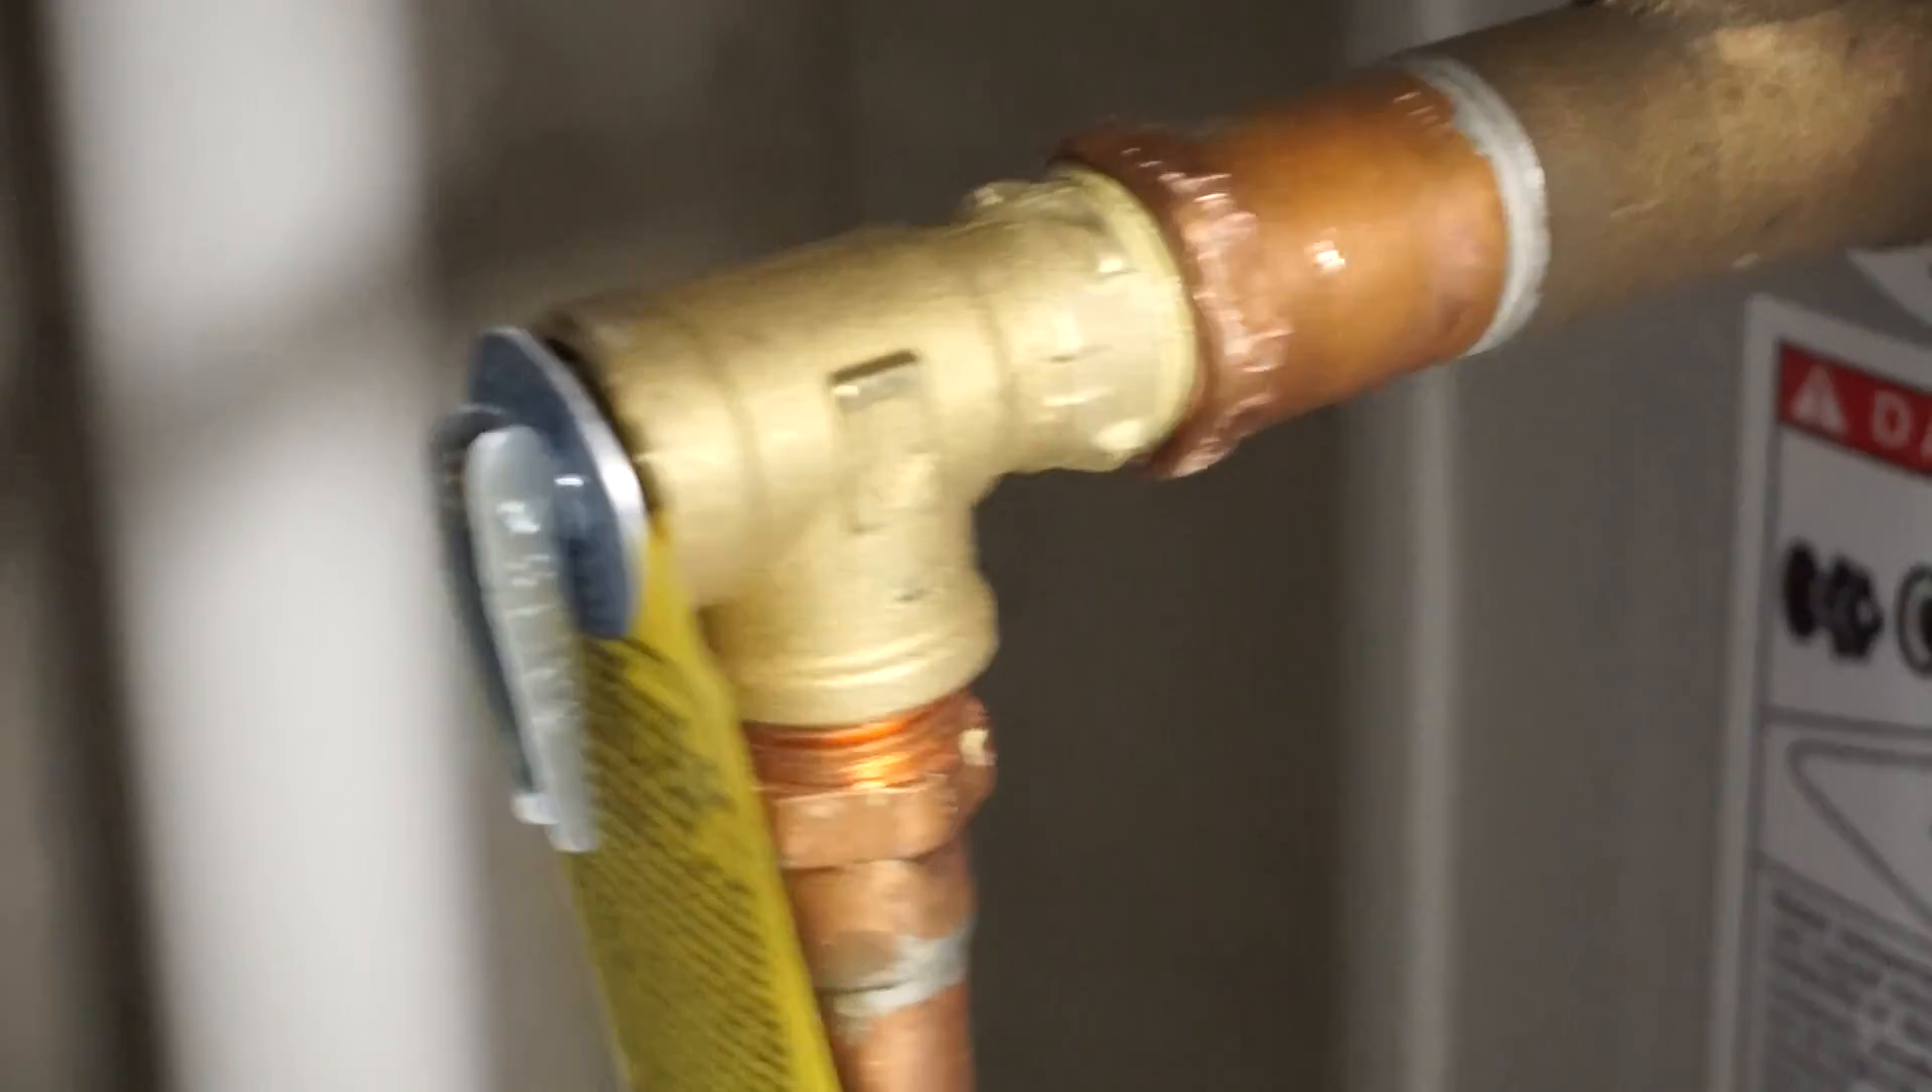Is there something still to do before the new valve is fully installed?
No.